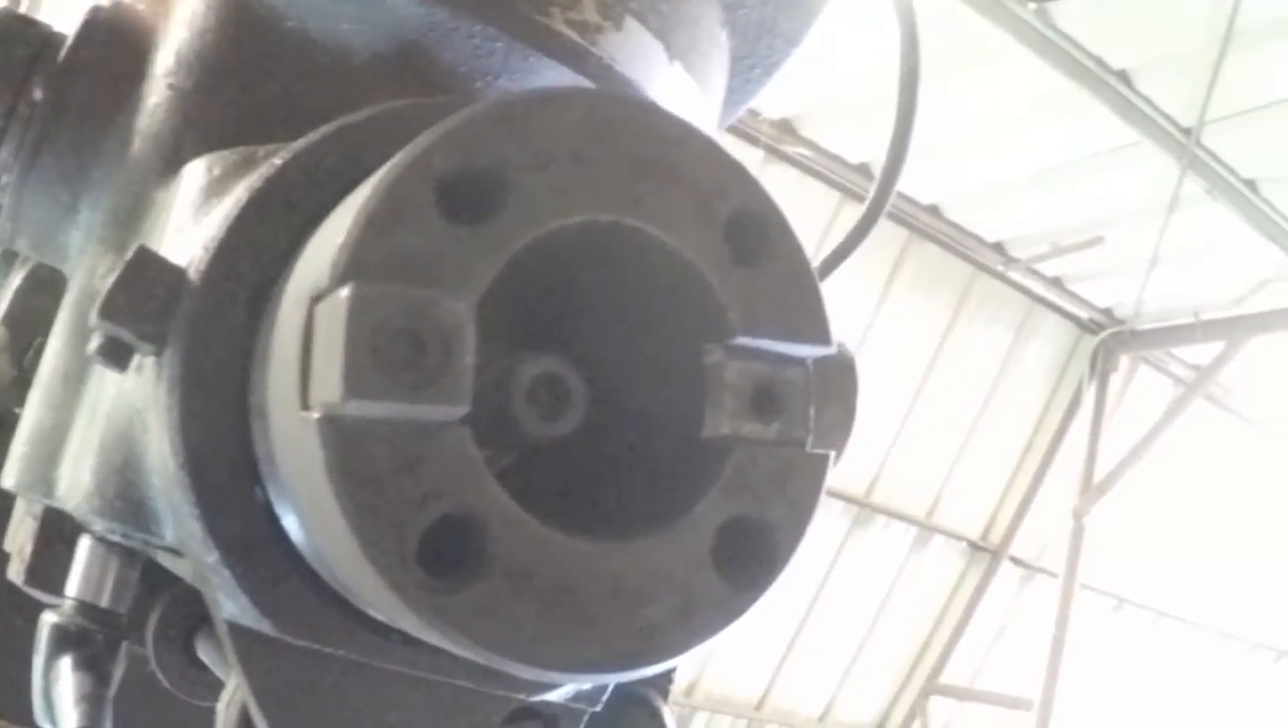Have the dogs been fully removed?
No.